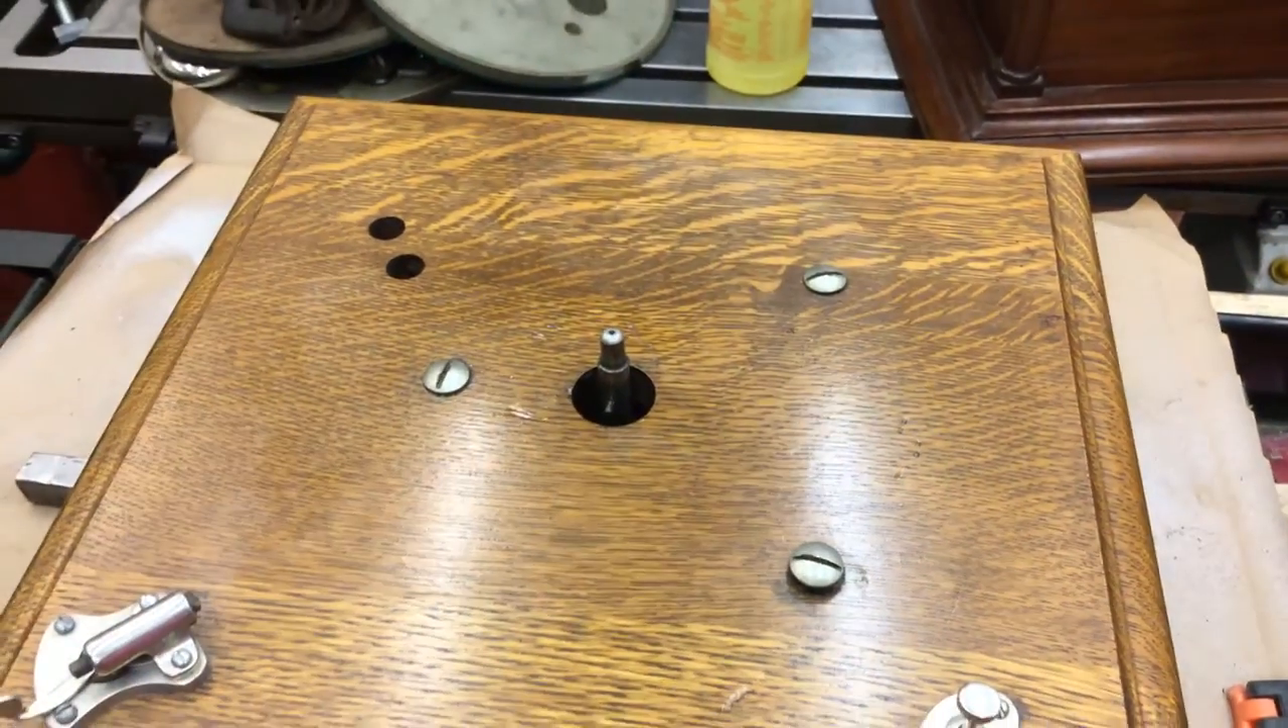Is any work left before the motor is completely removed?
Yes.